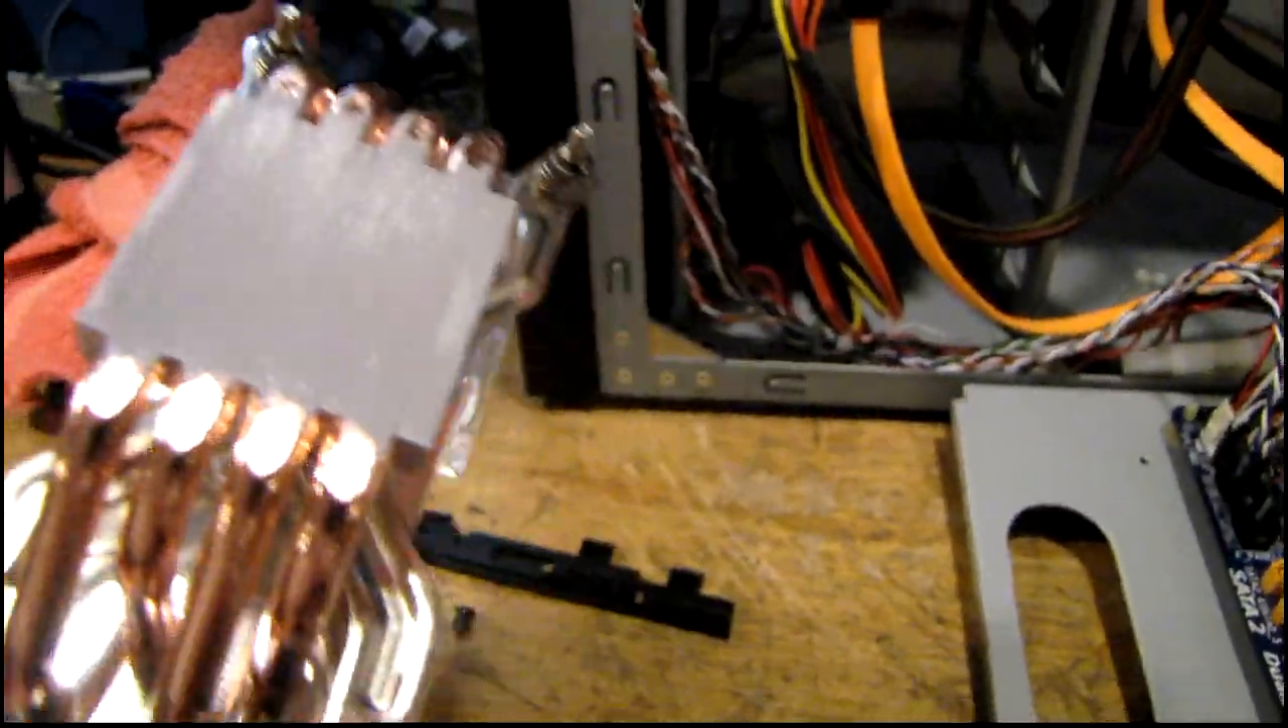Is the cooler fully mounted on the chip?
No.